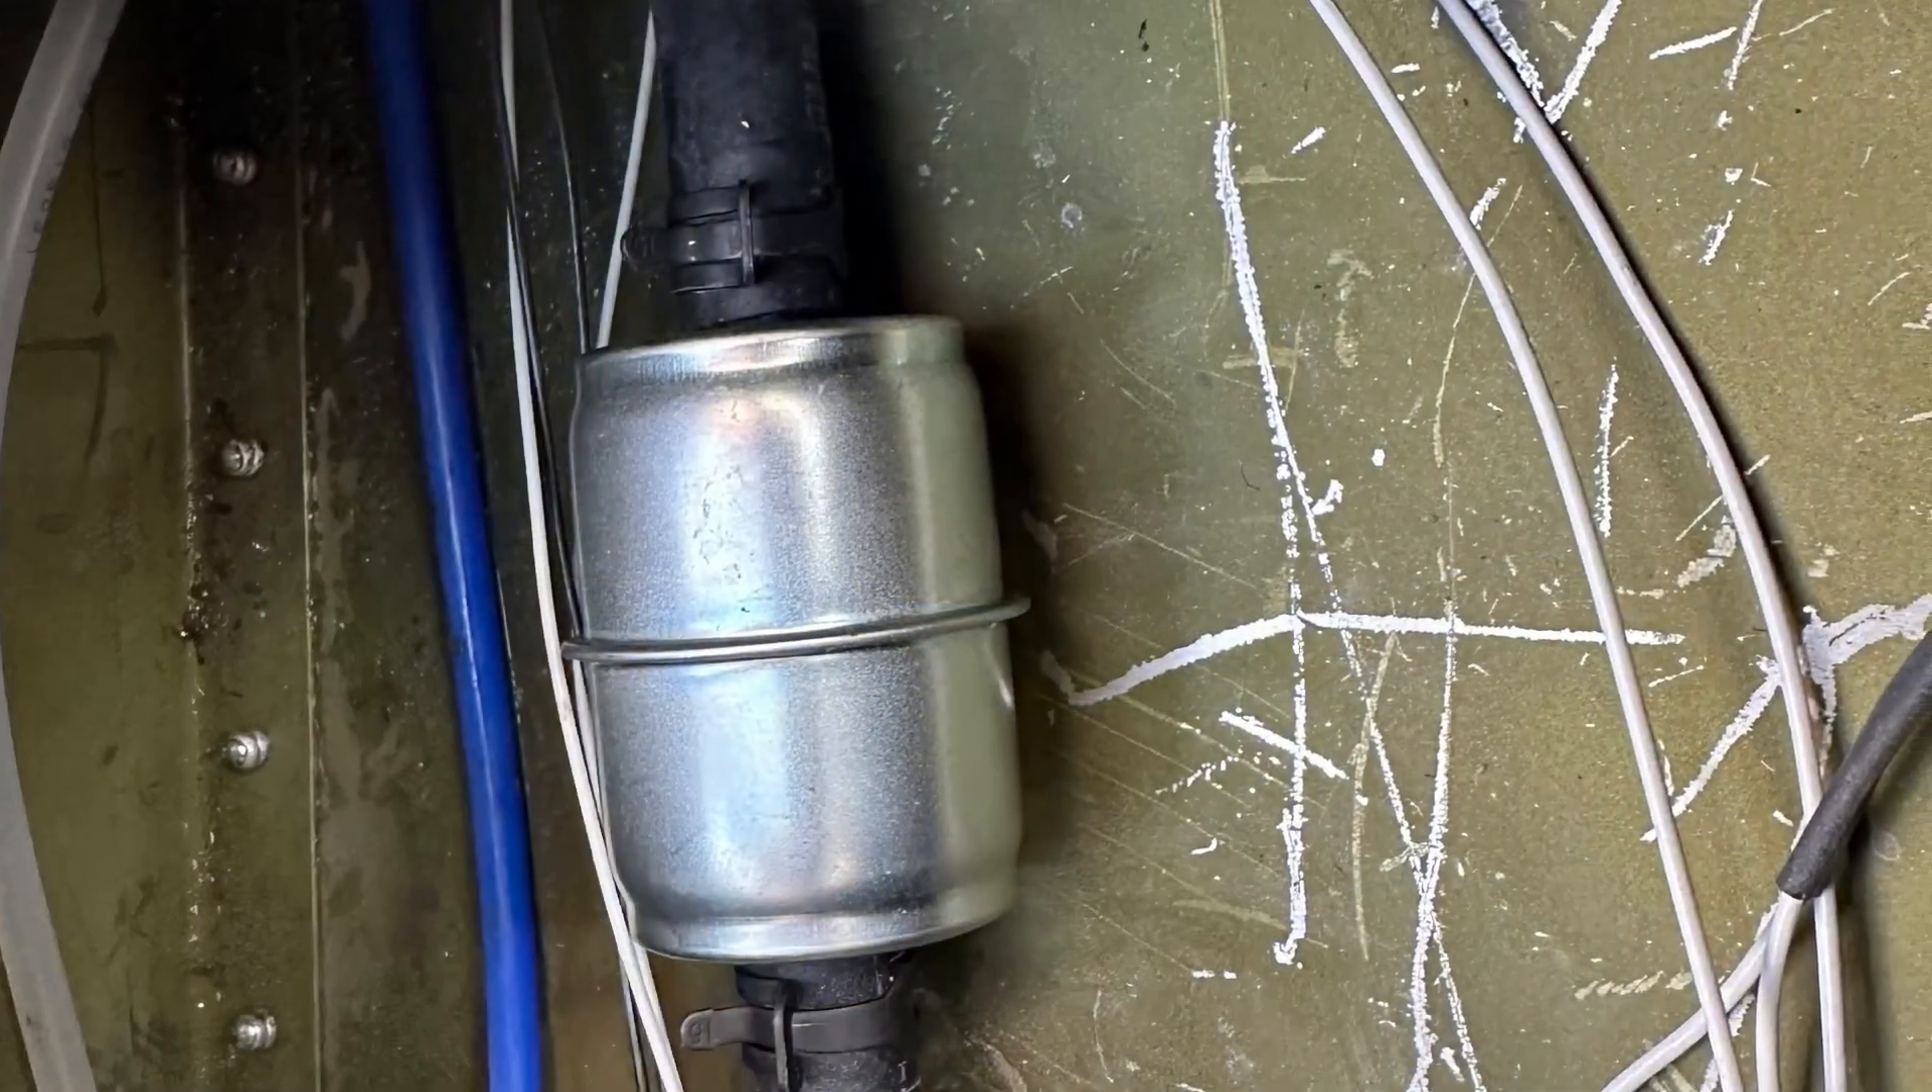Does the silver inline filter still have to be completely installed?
No.